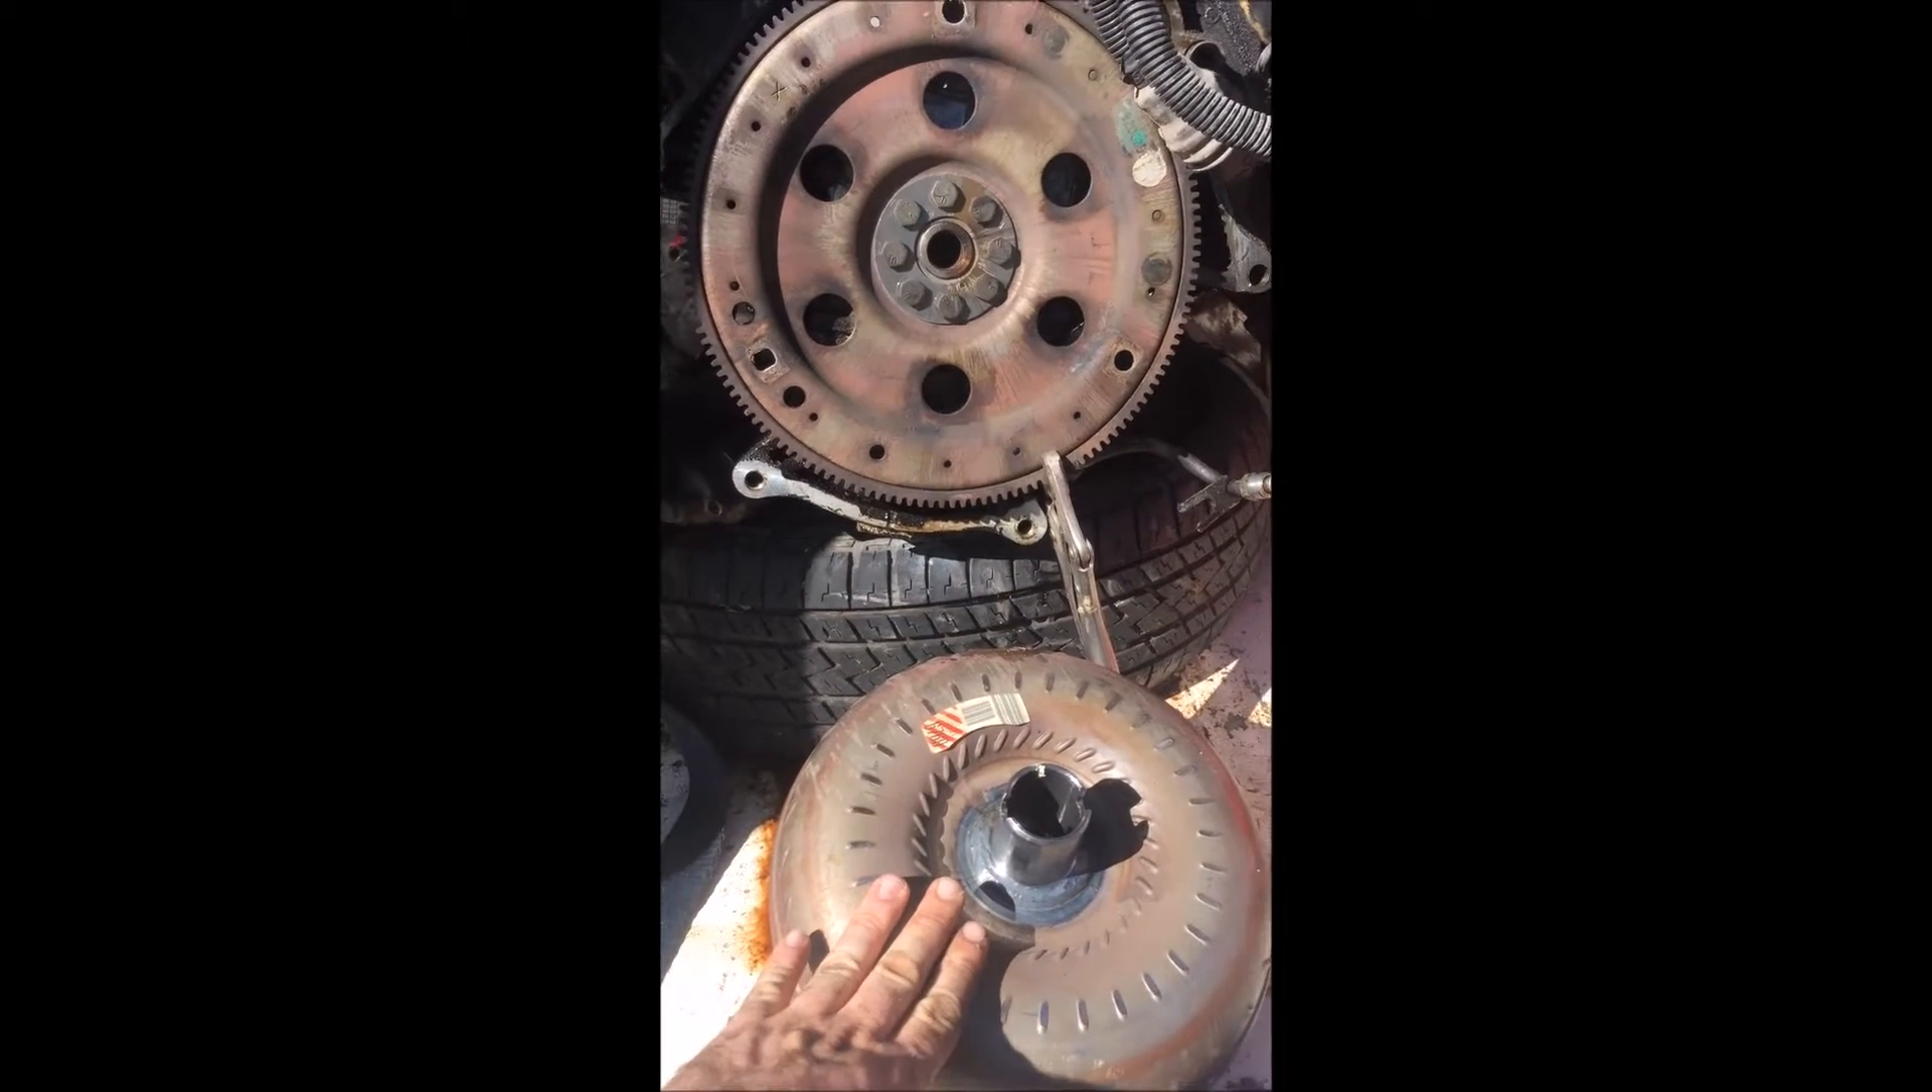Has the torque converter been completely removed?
Yes.